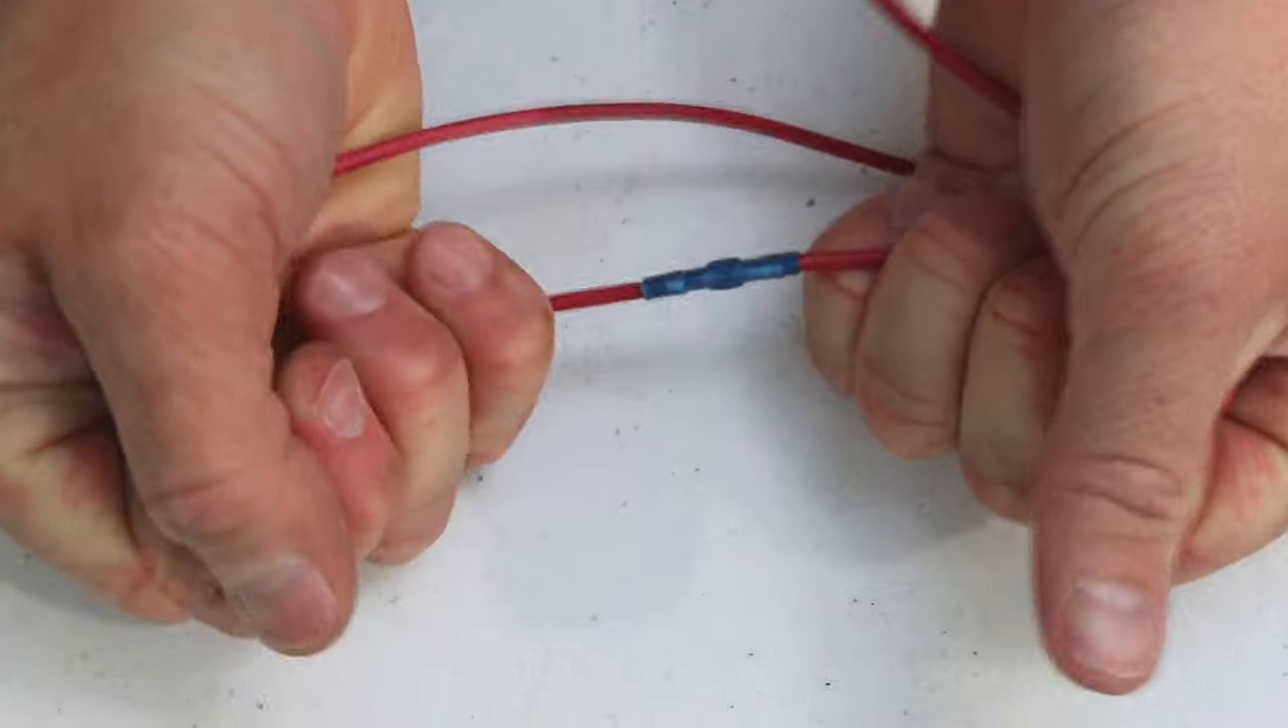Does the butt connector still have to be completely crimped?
No.